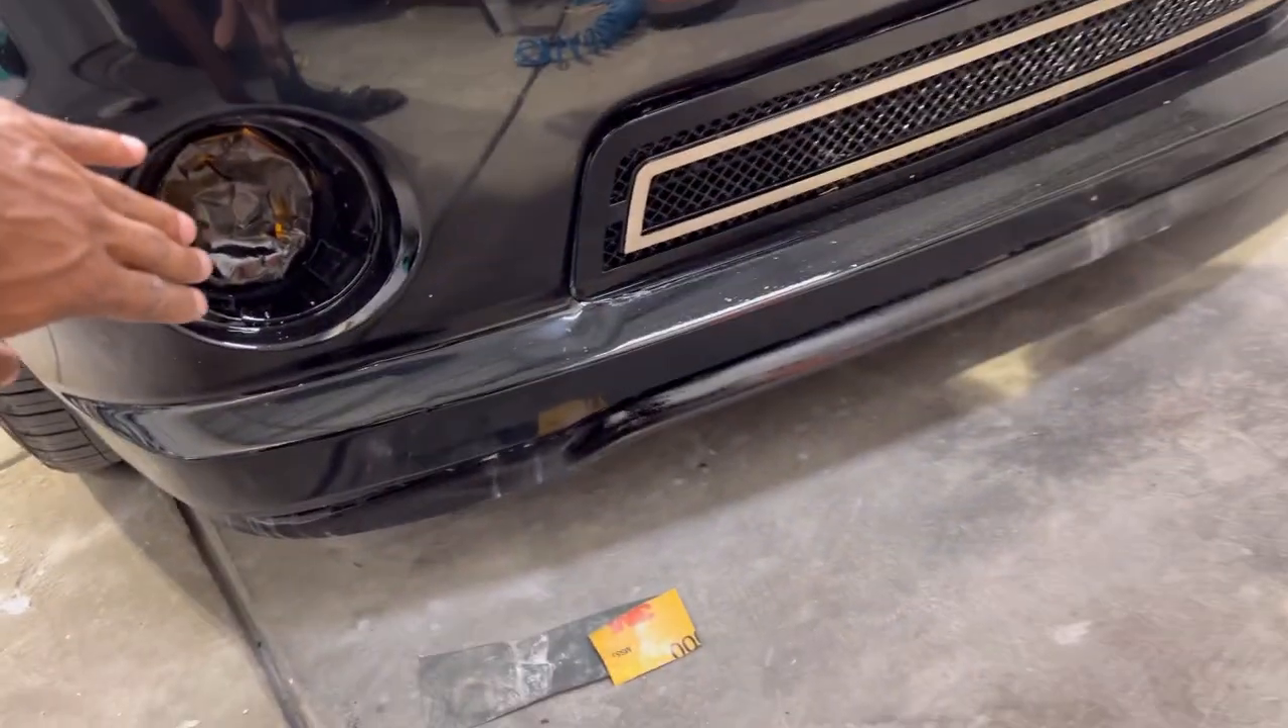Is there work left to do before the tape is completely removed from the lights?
Yes.